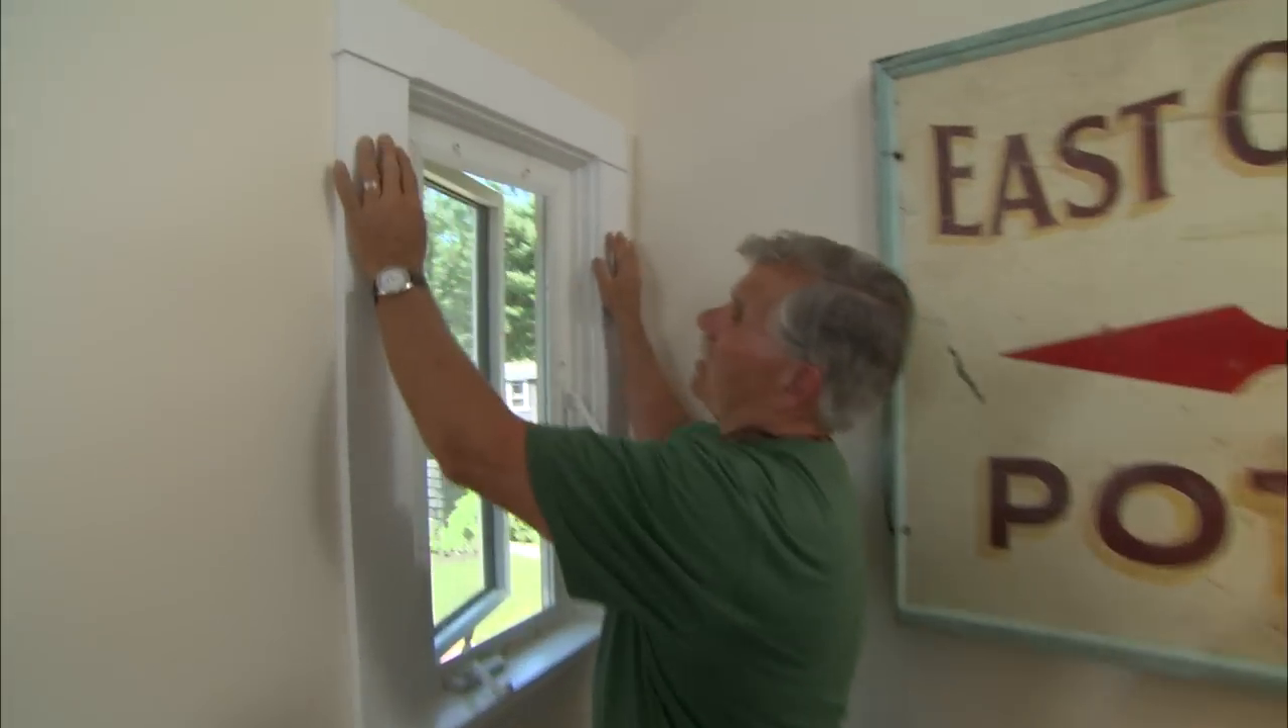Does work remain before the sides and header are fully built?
No.